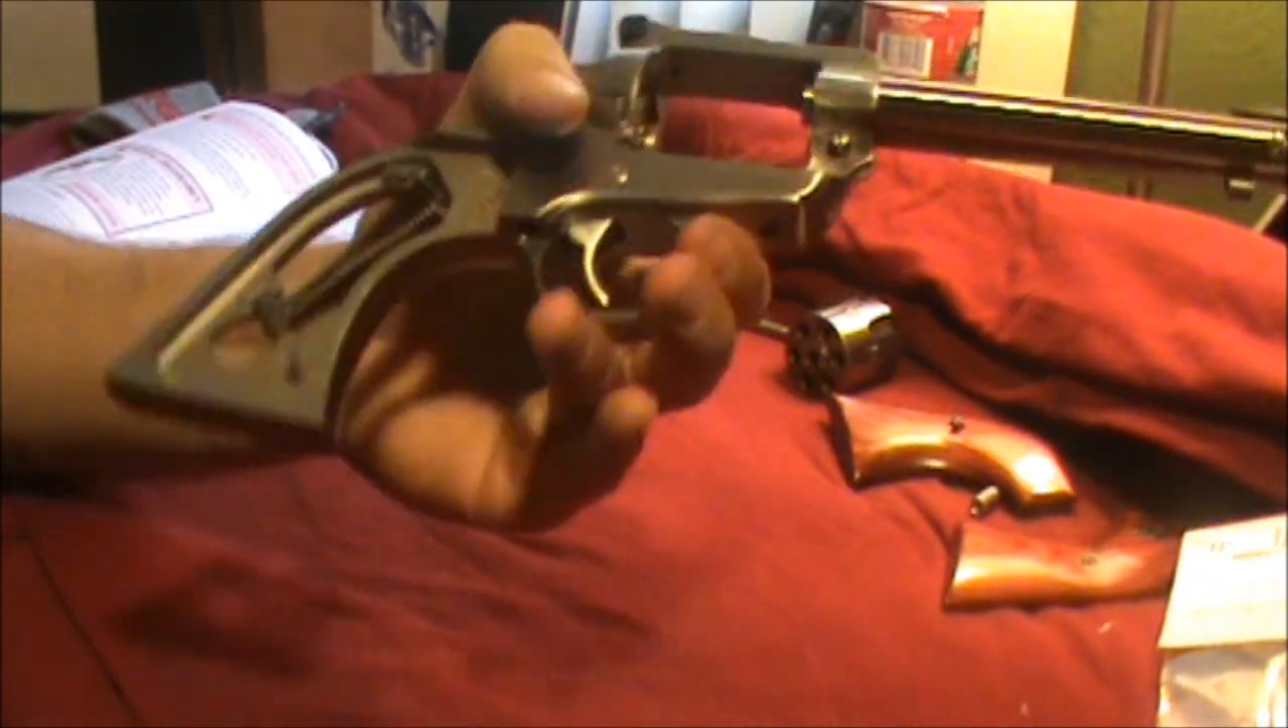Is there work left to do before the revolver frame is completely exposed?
No.